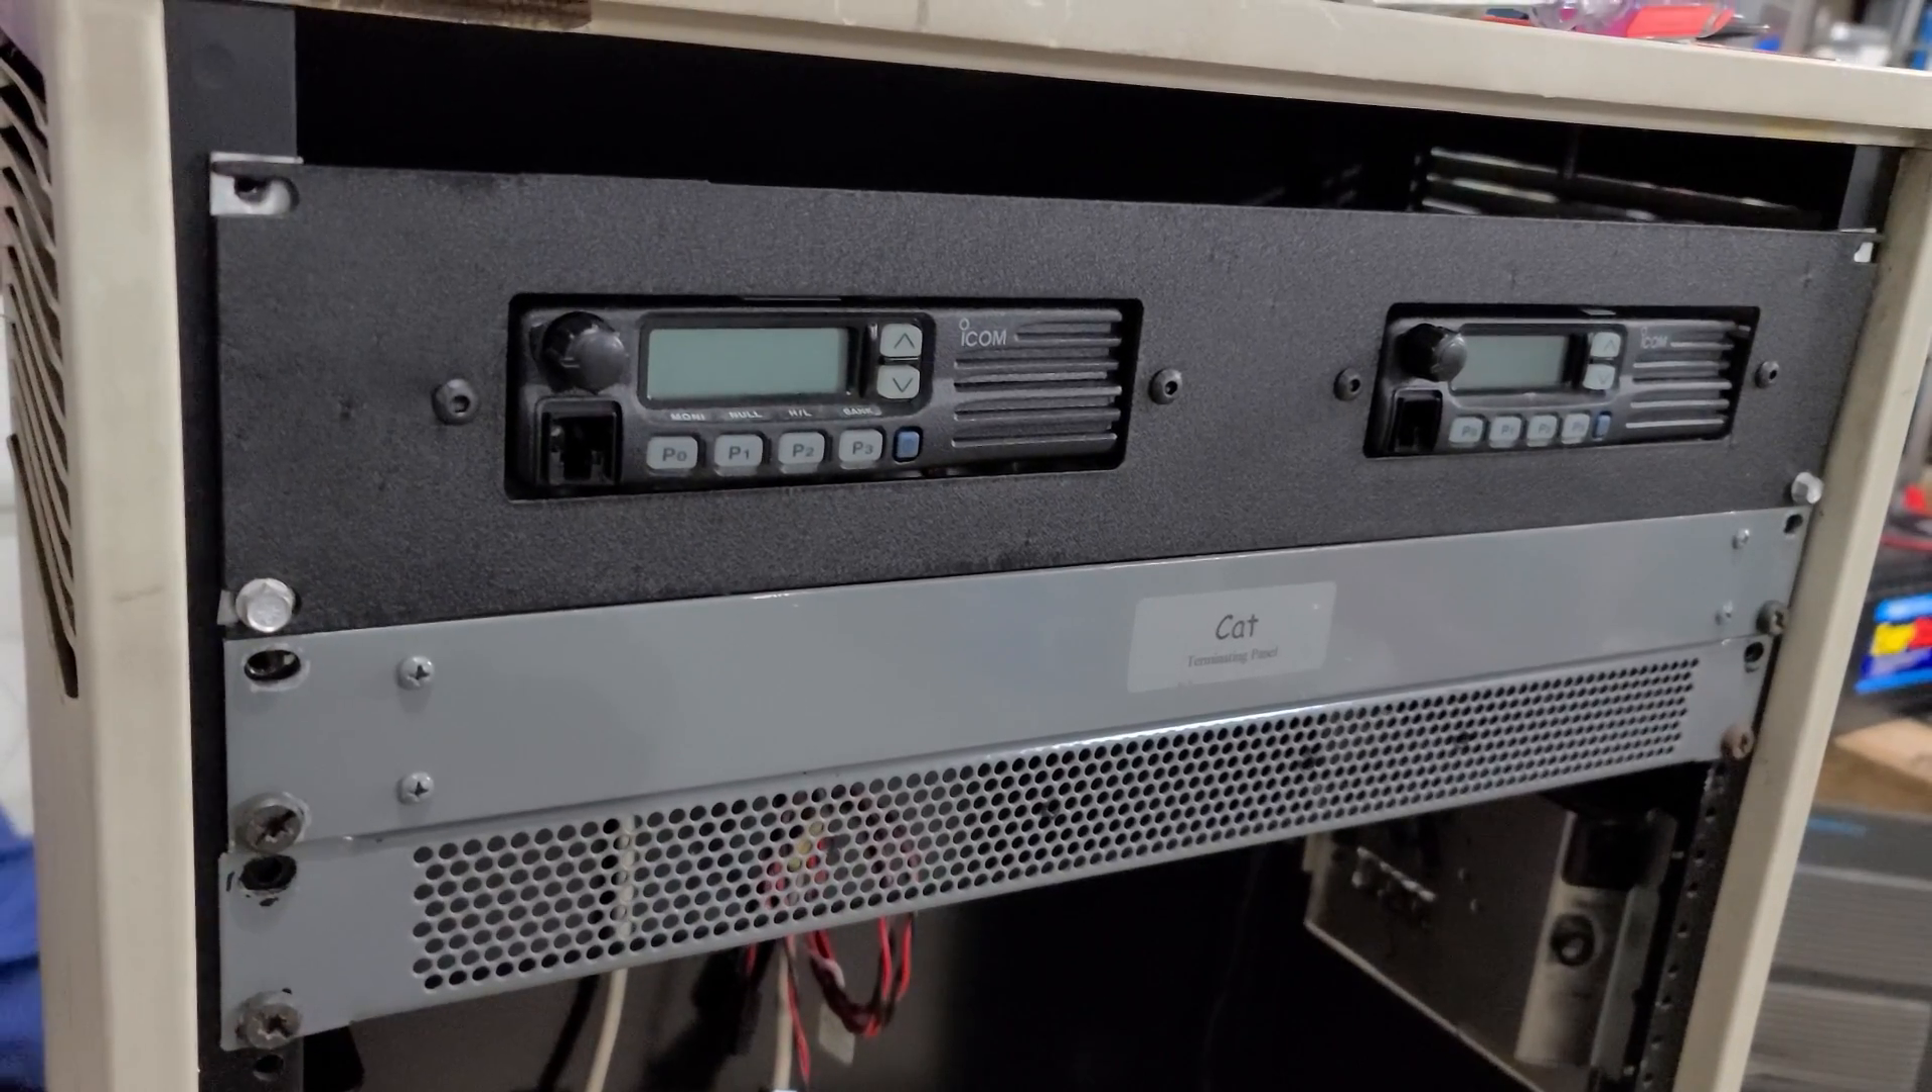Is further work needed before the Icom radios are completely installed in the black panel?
No.